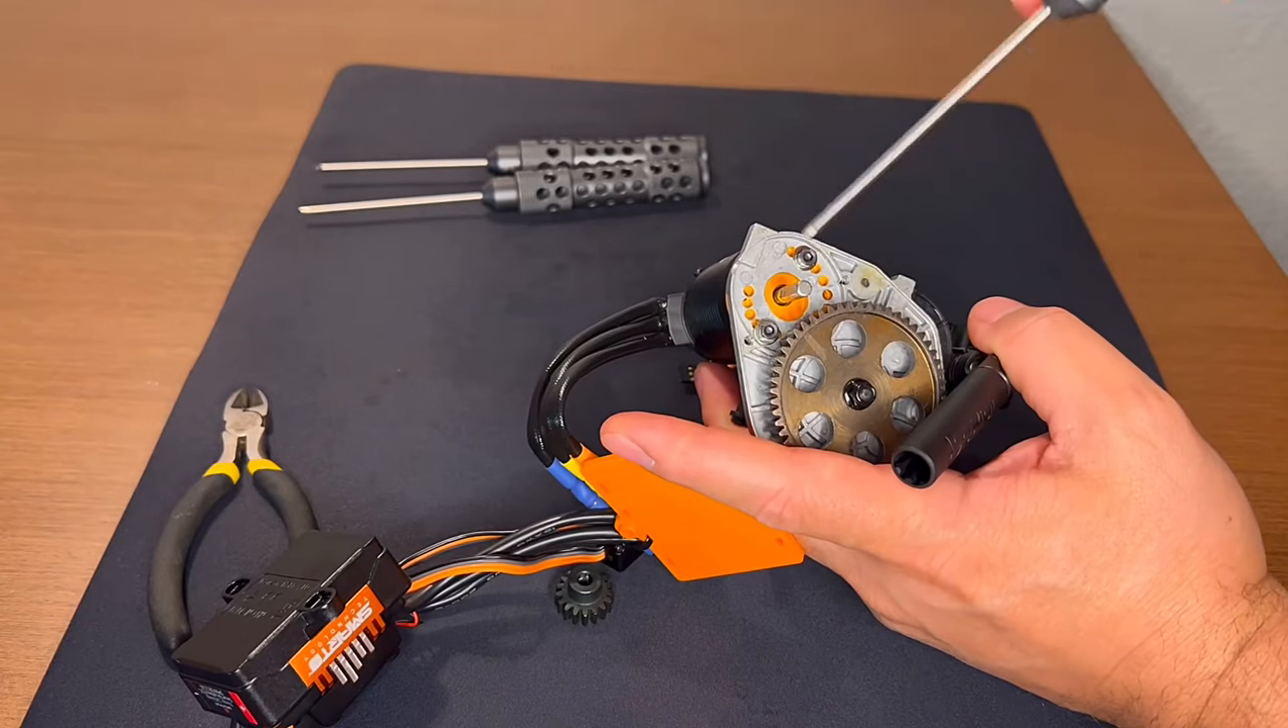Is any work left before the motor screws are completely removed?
Yes.